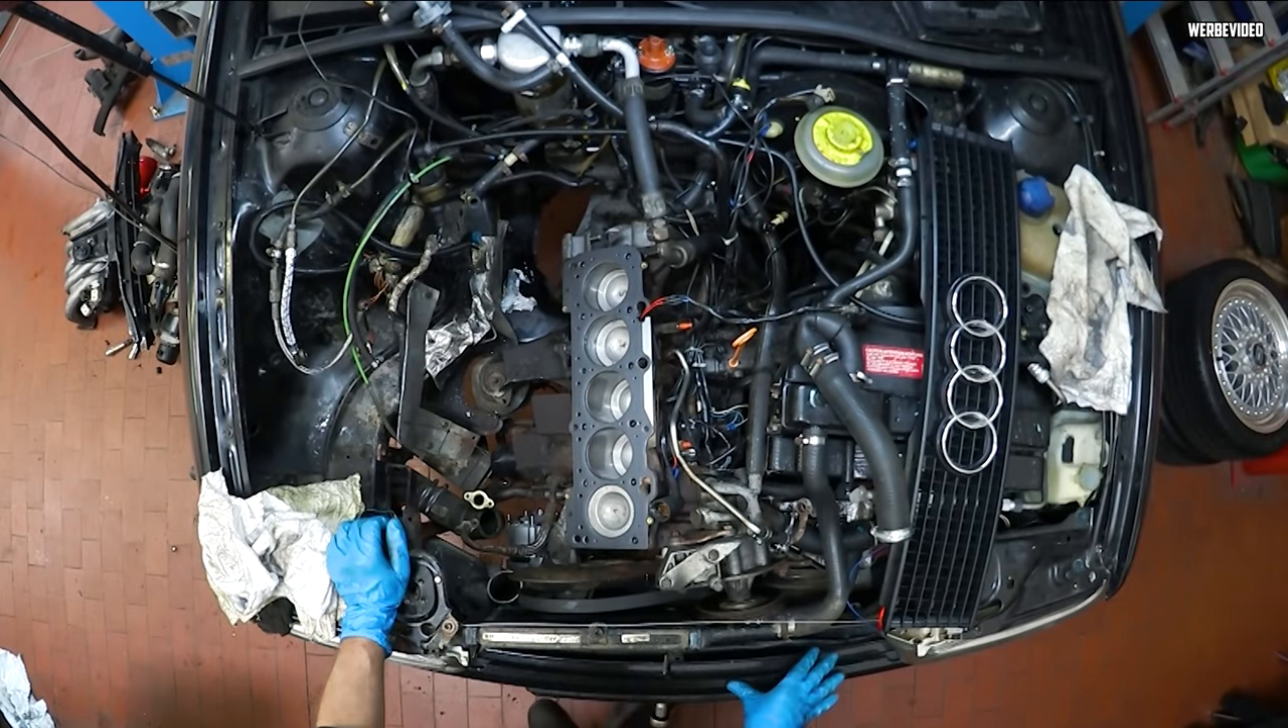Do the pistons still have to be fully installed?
No.